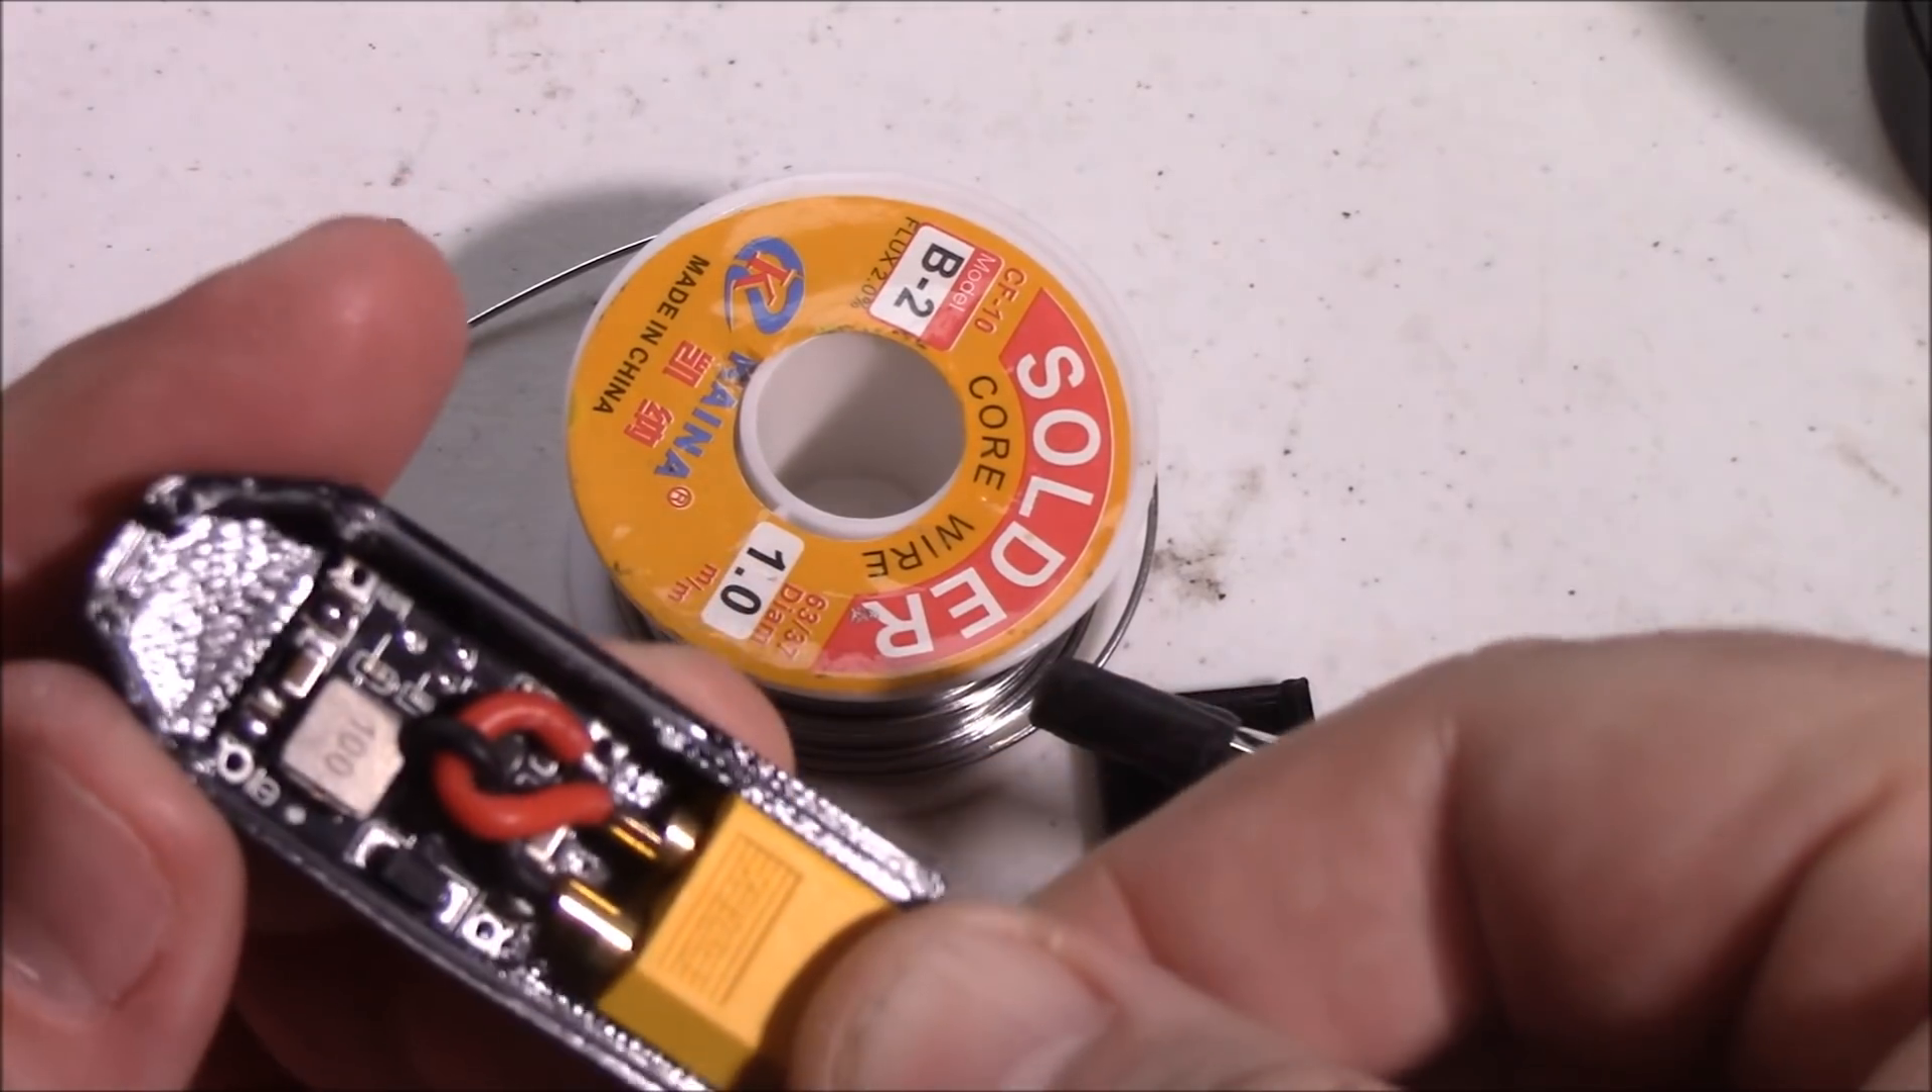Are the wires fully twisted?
Yes.